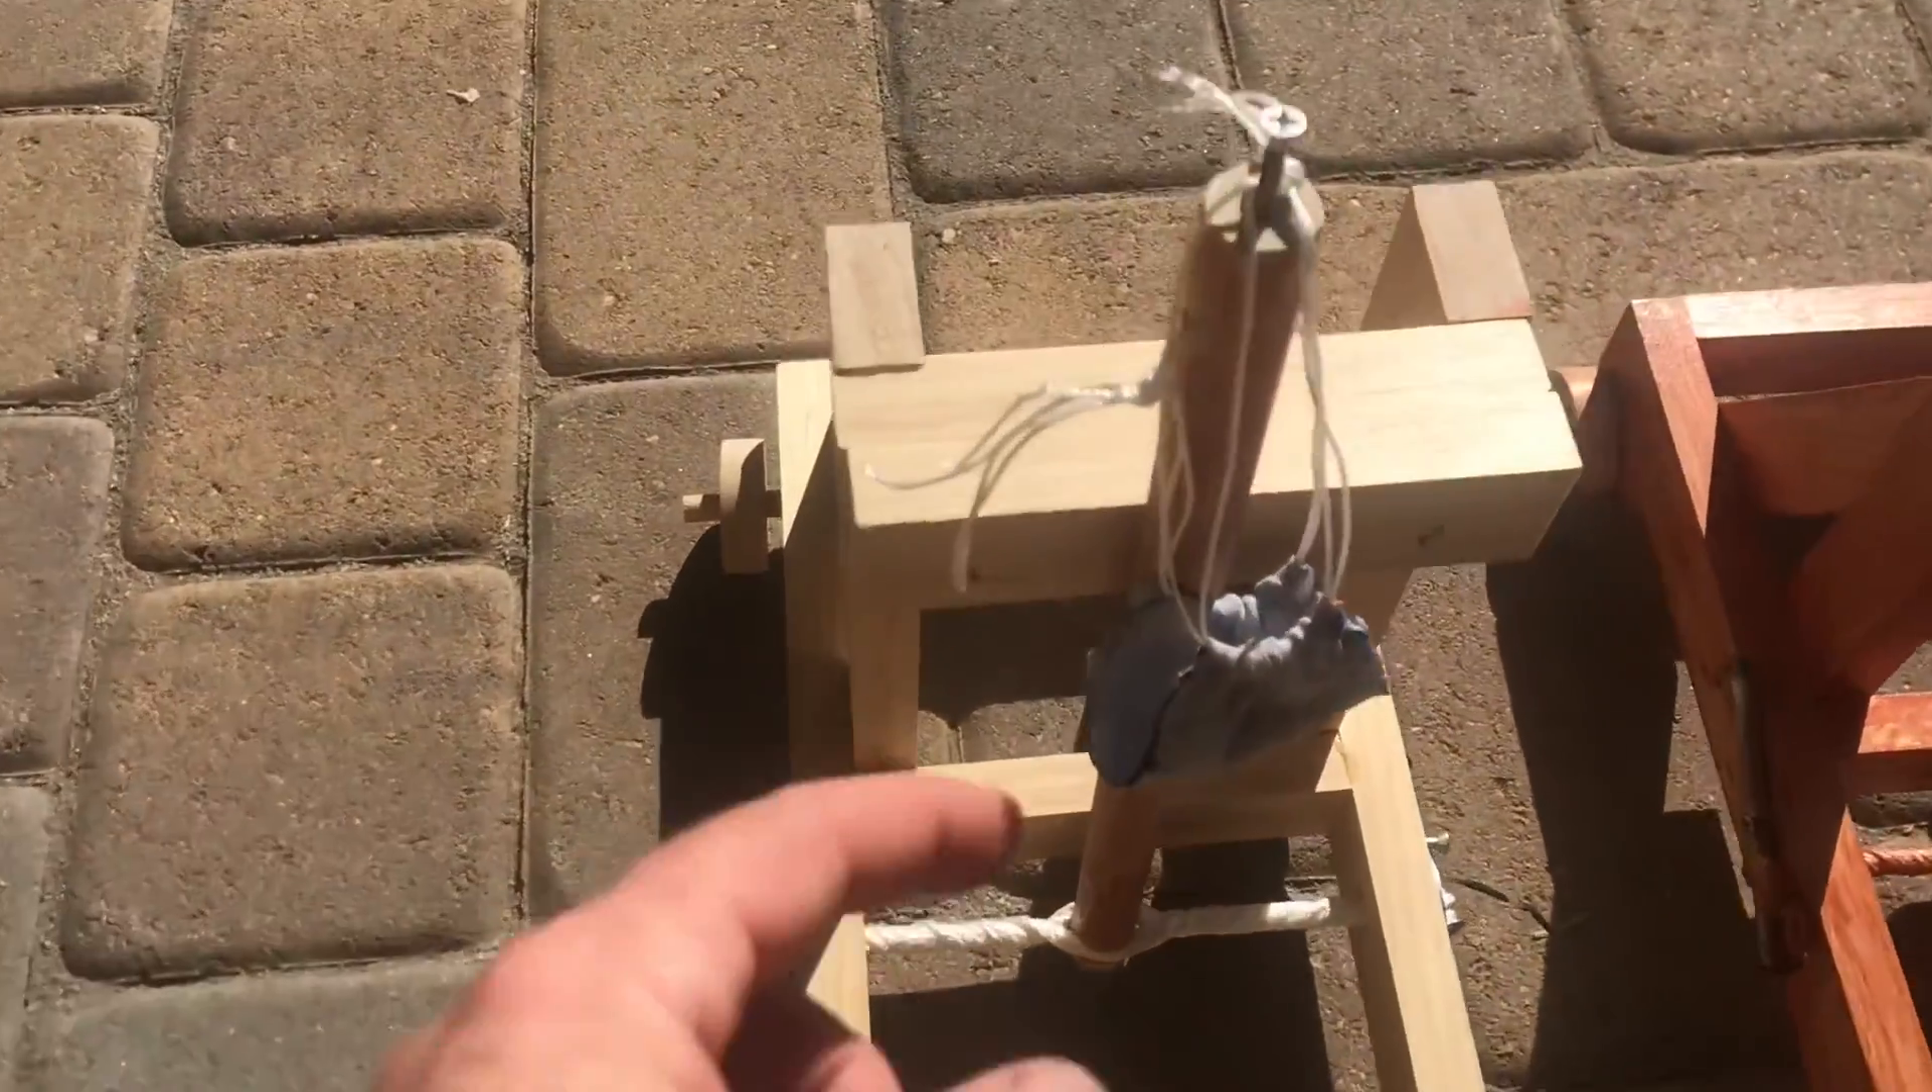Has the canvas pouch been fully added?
Yes.